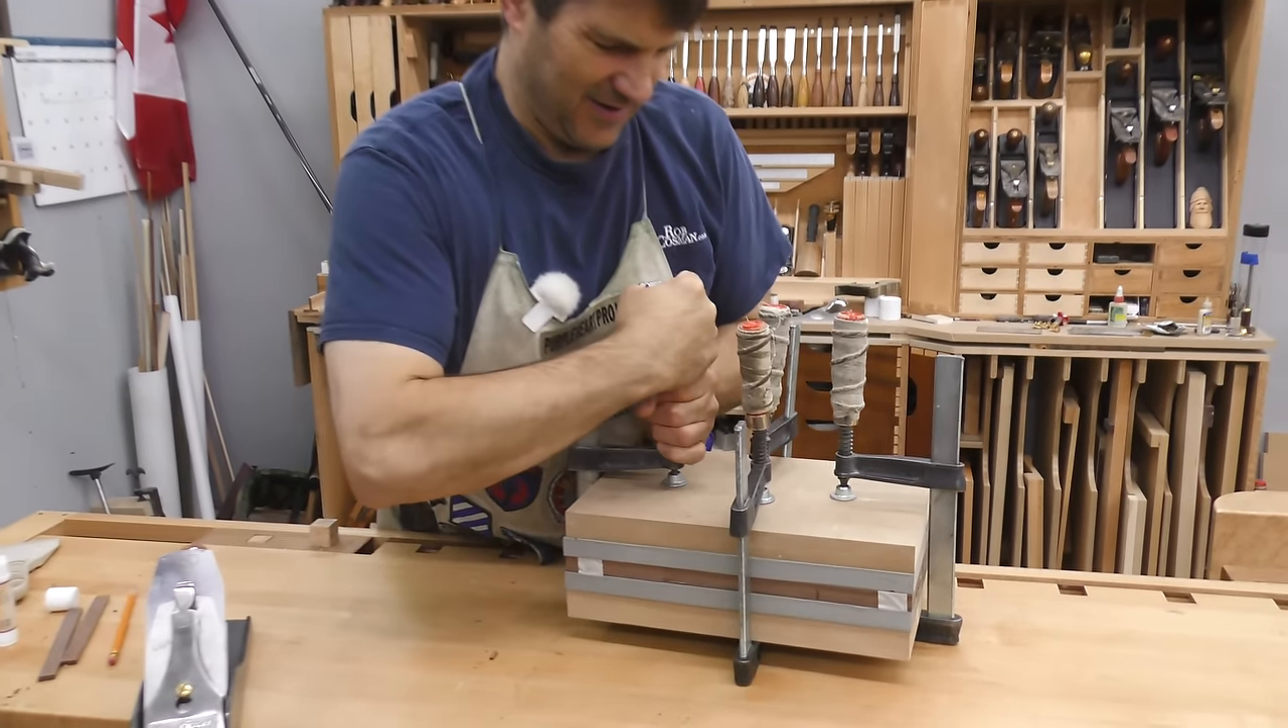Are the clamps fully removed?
No.